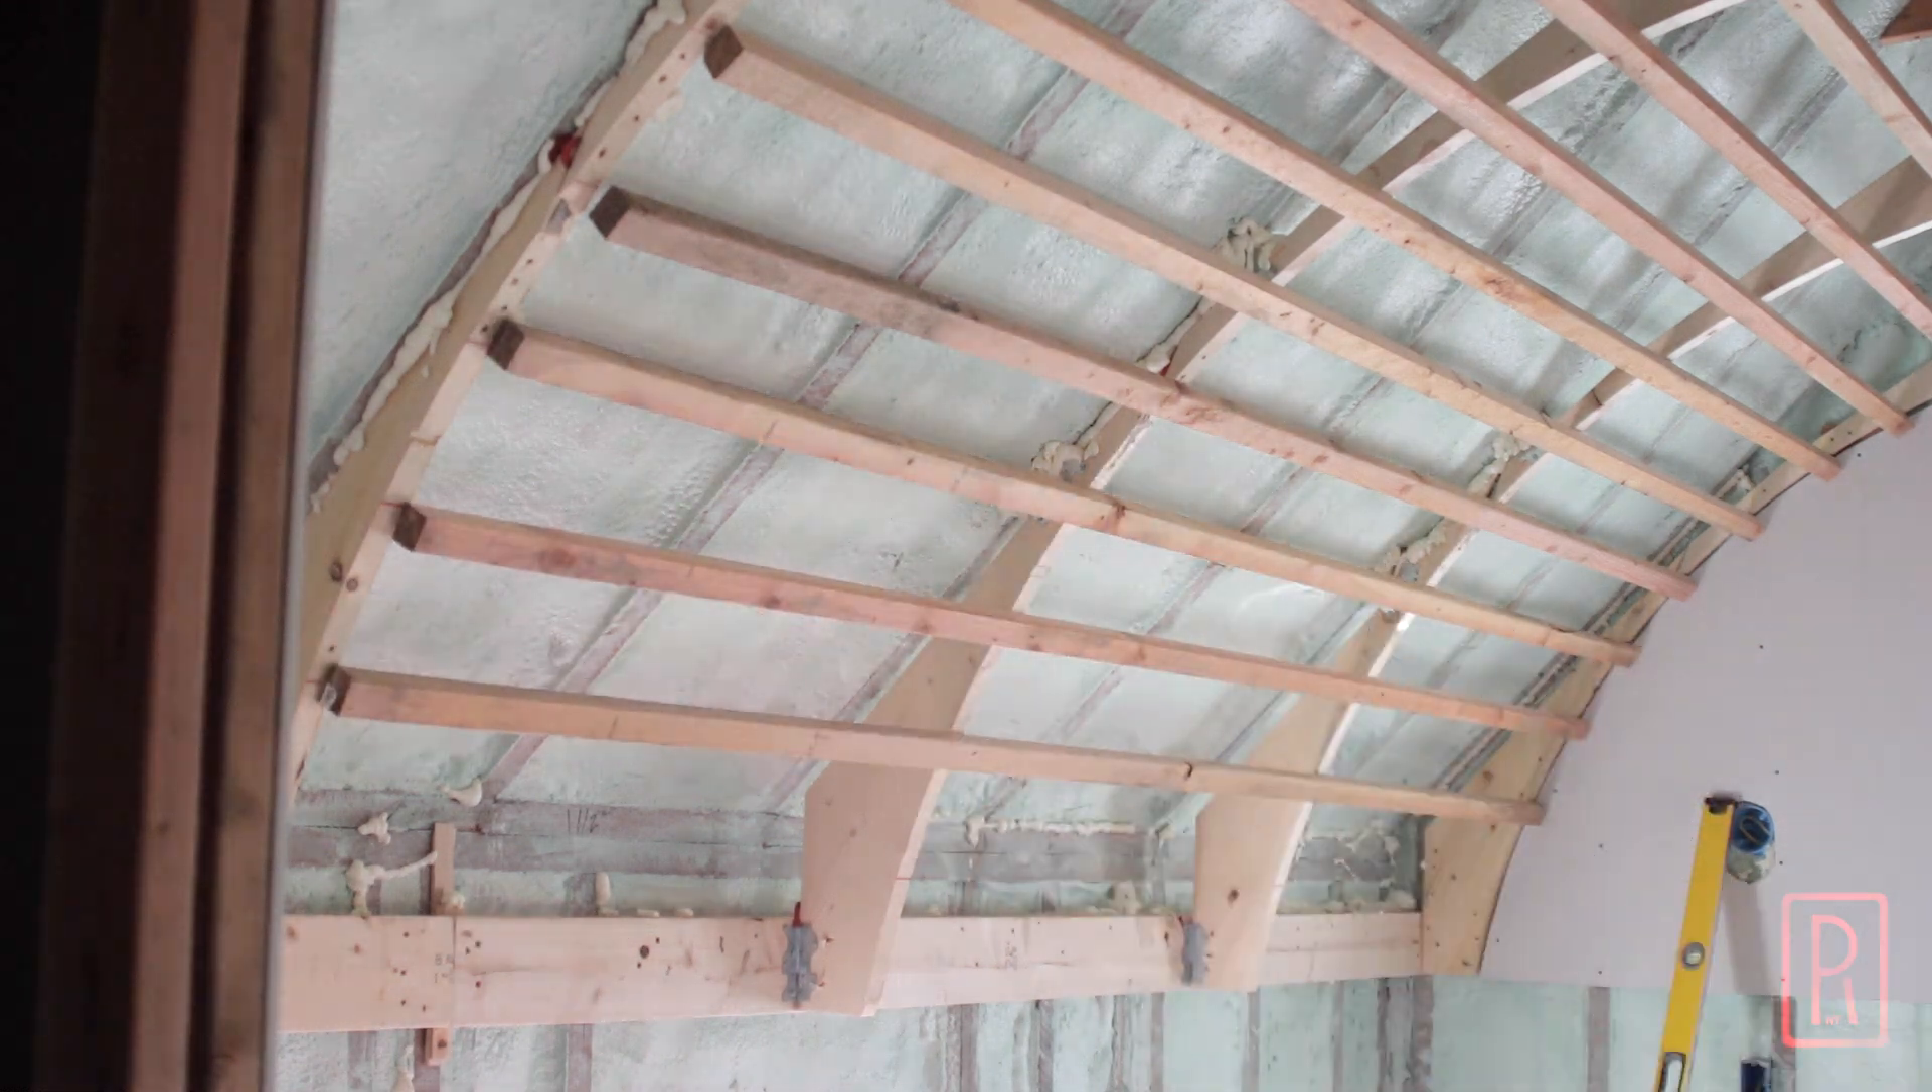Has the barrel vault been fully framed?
Yes.